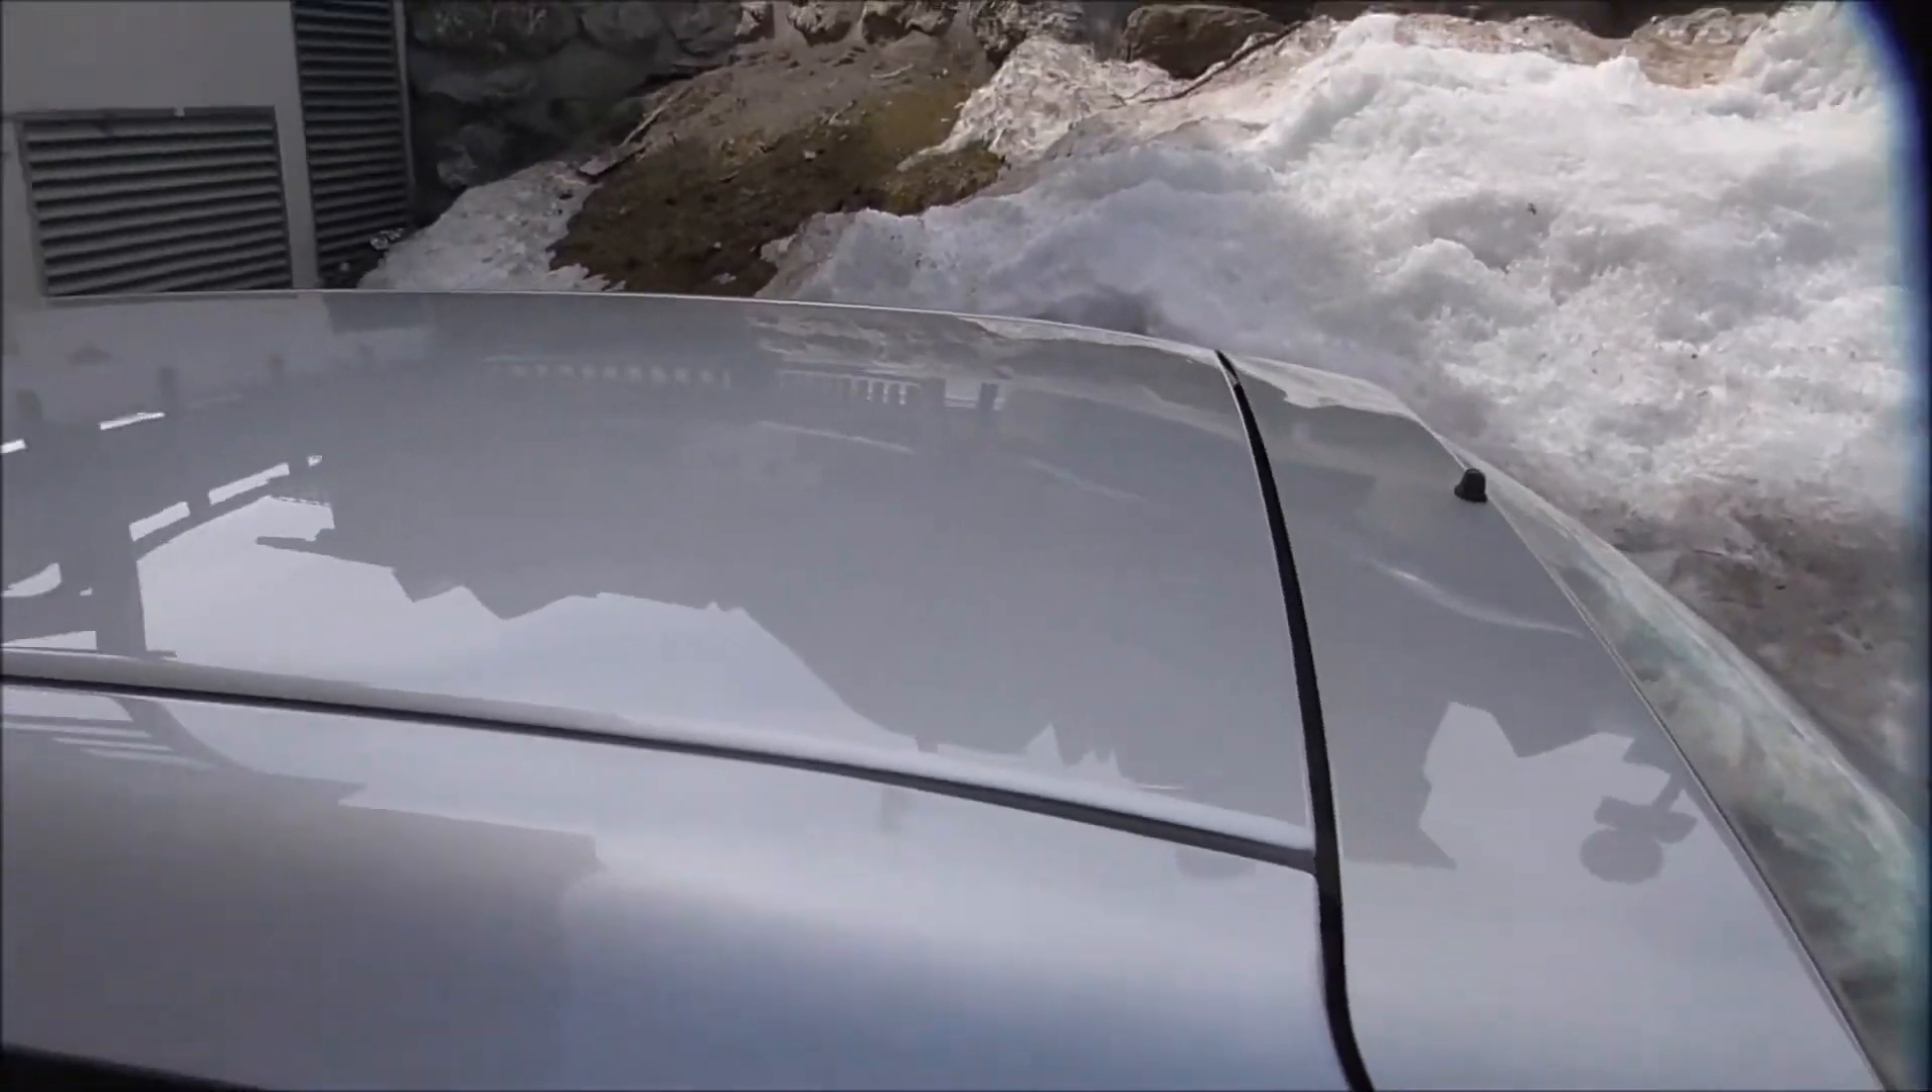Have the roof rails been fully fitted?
No.